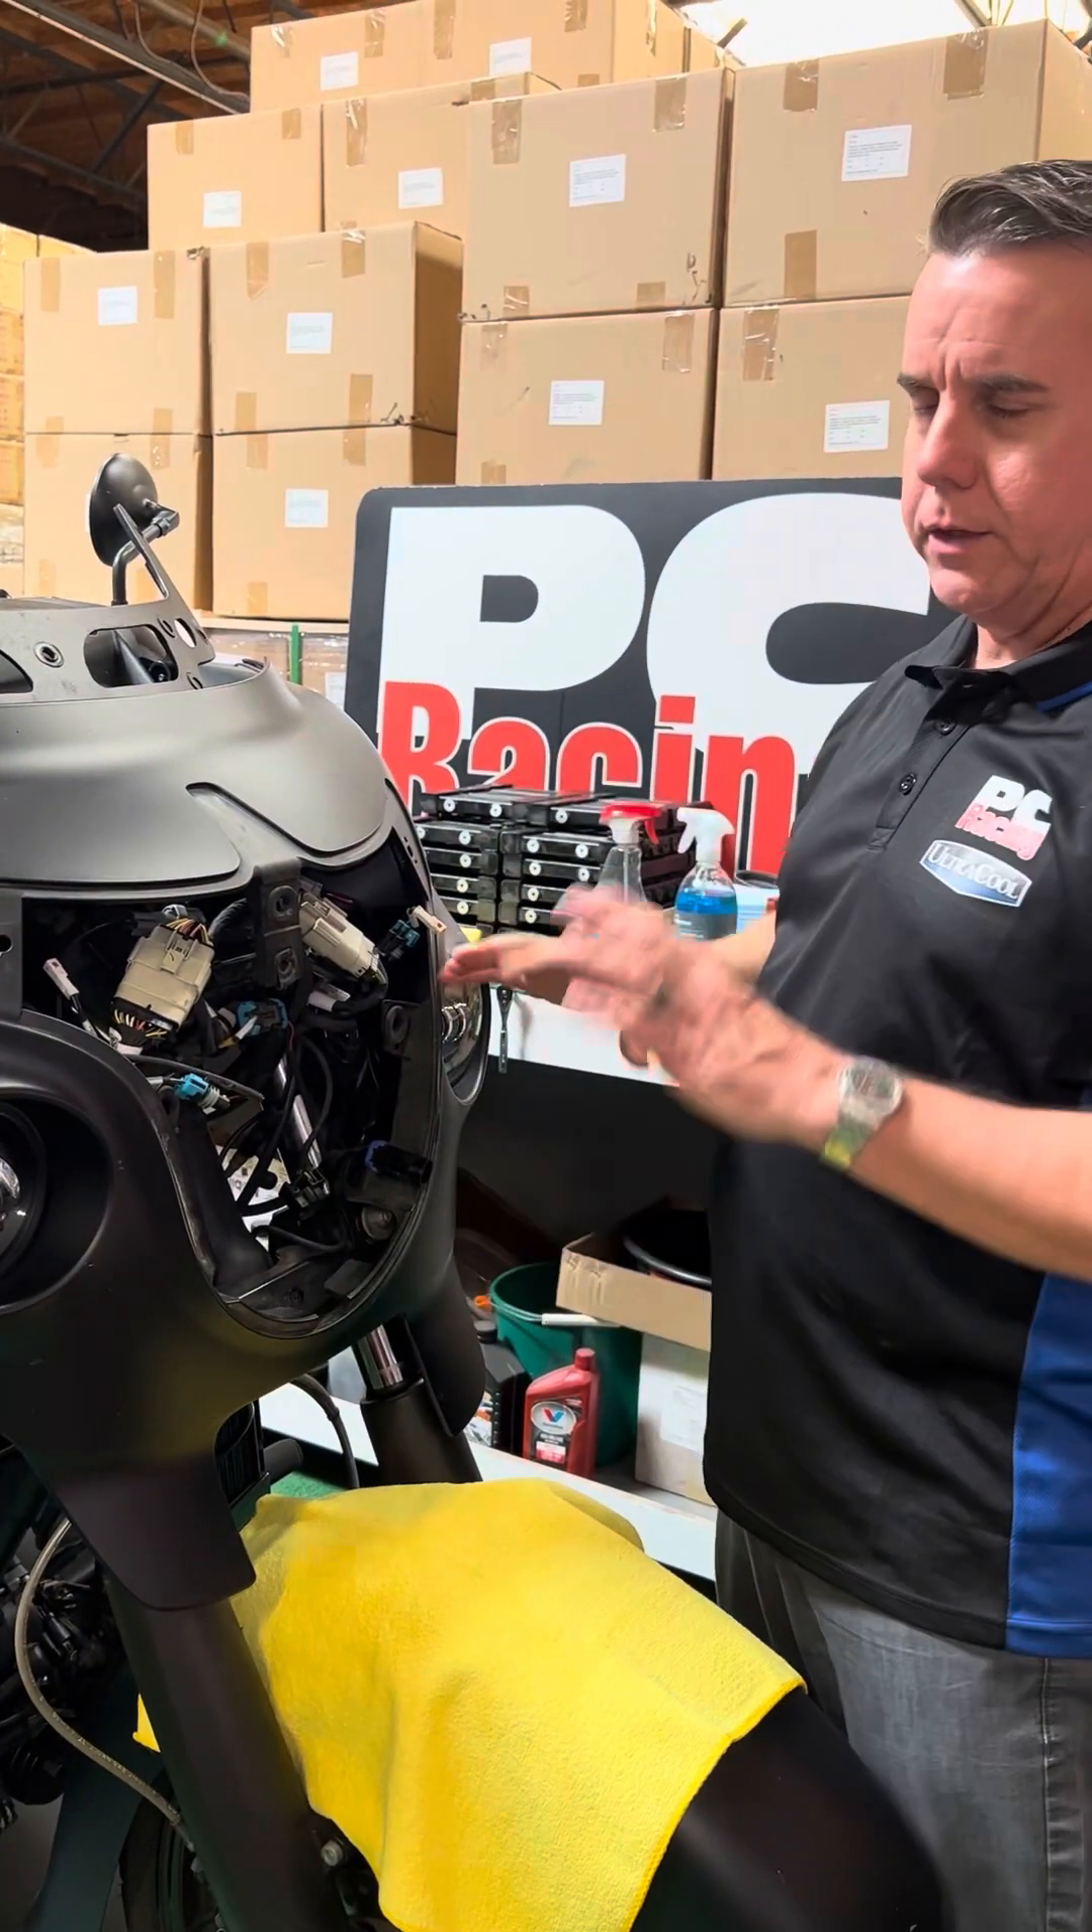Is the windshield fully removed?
Yes.